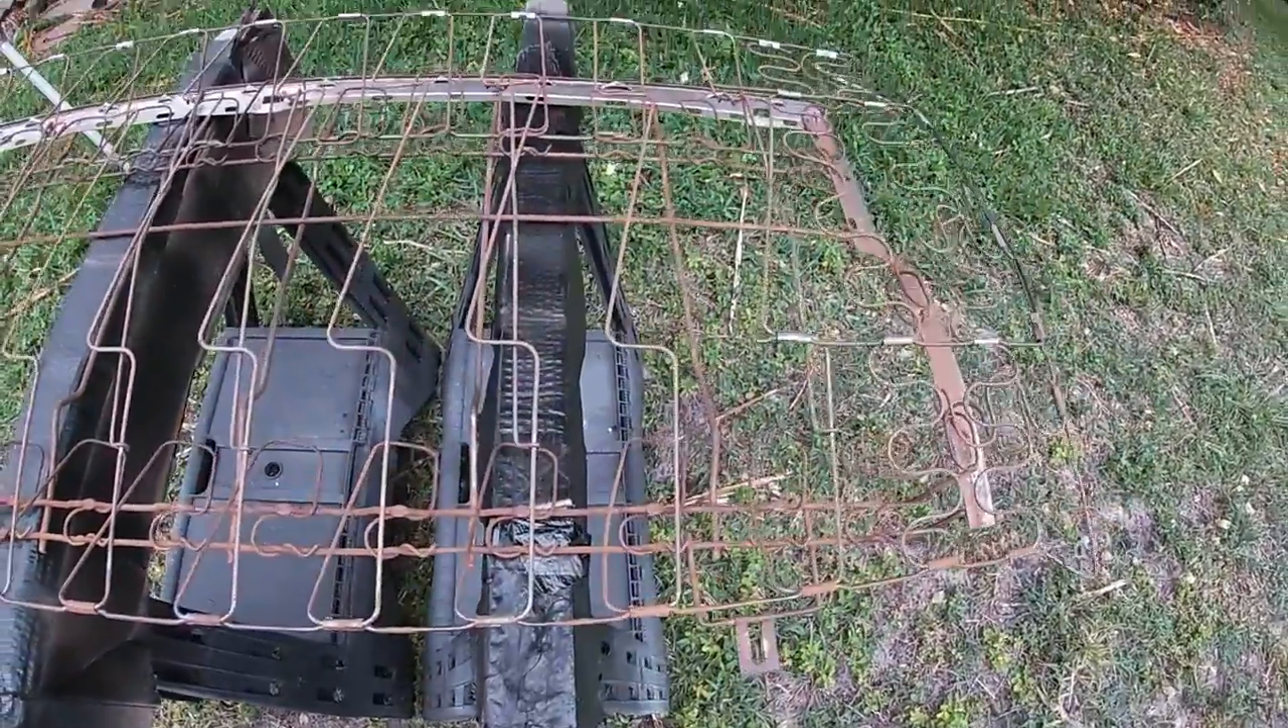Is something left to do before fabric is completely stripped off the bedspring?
No.